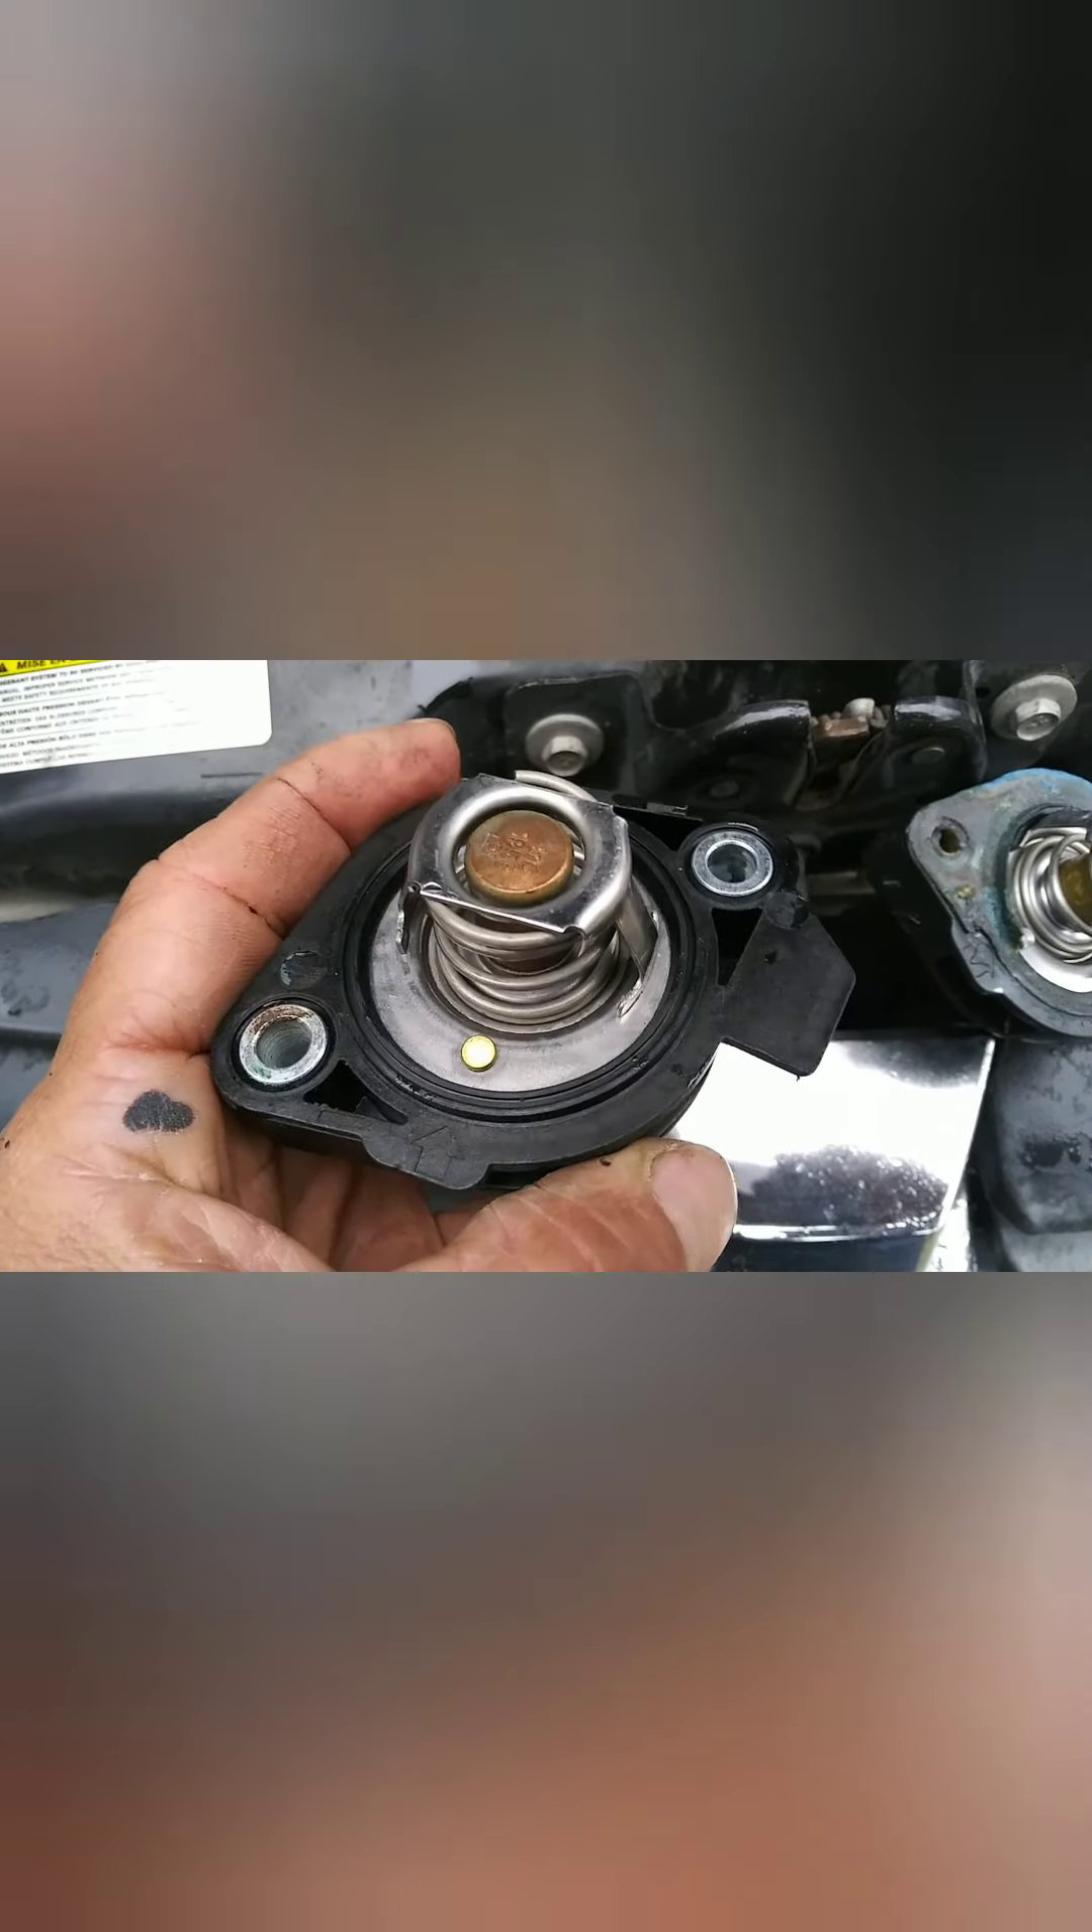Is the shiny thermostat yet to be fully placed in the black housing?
No.